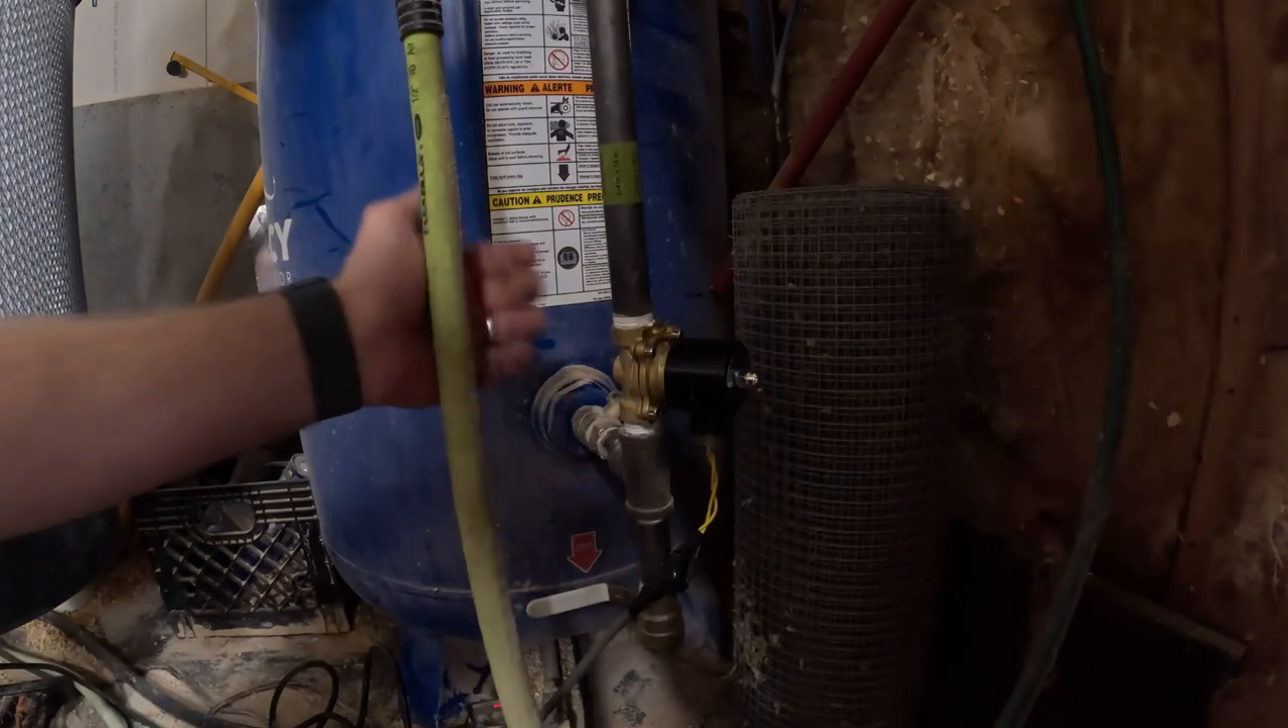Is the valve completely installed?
Yes.